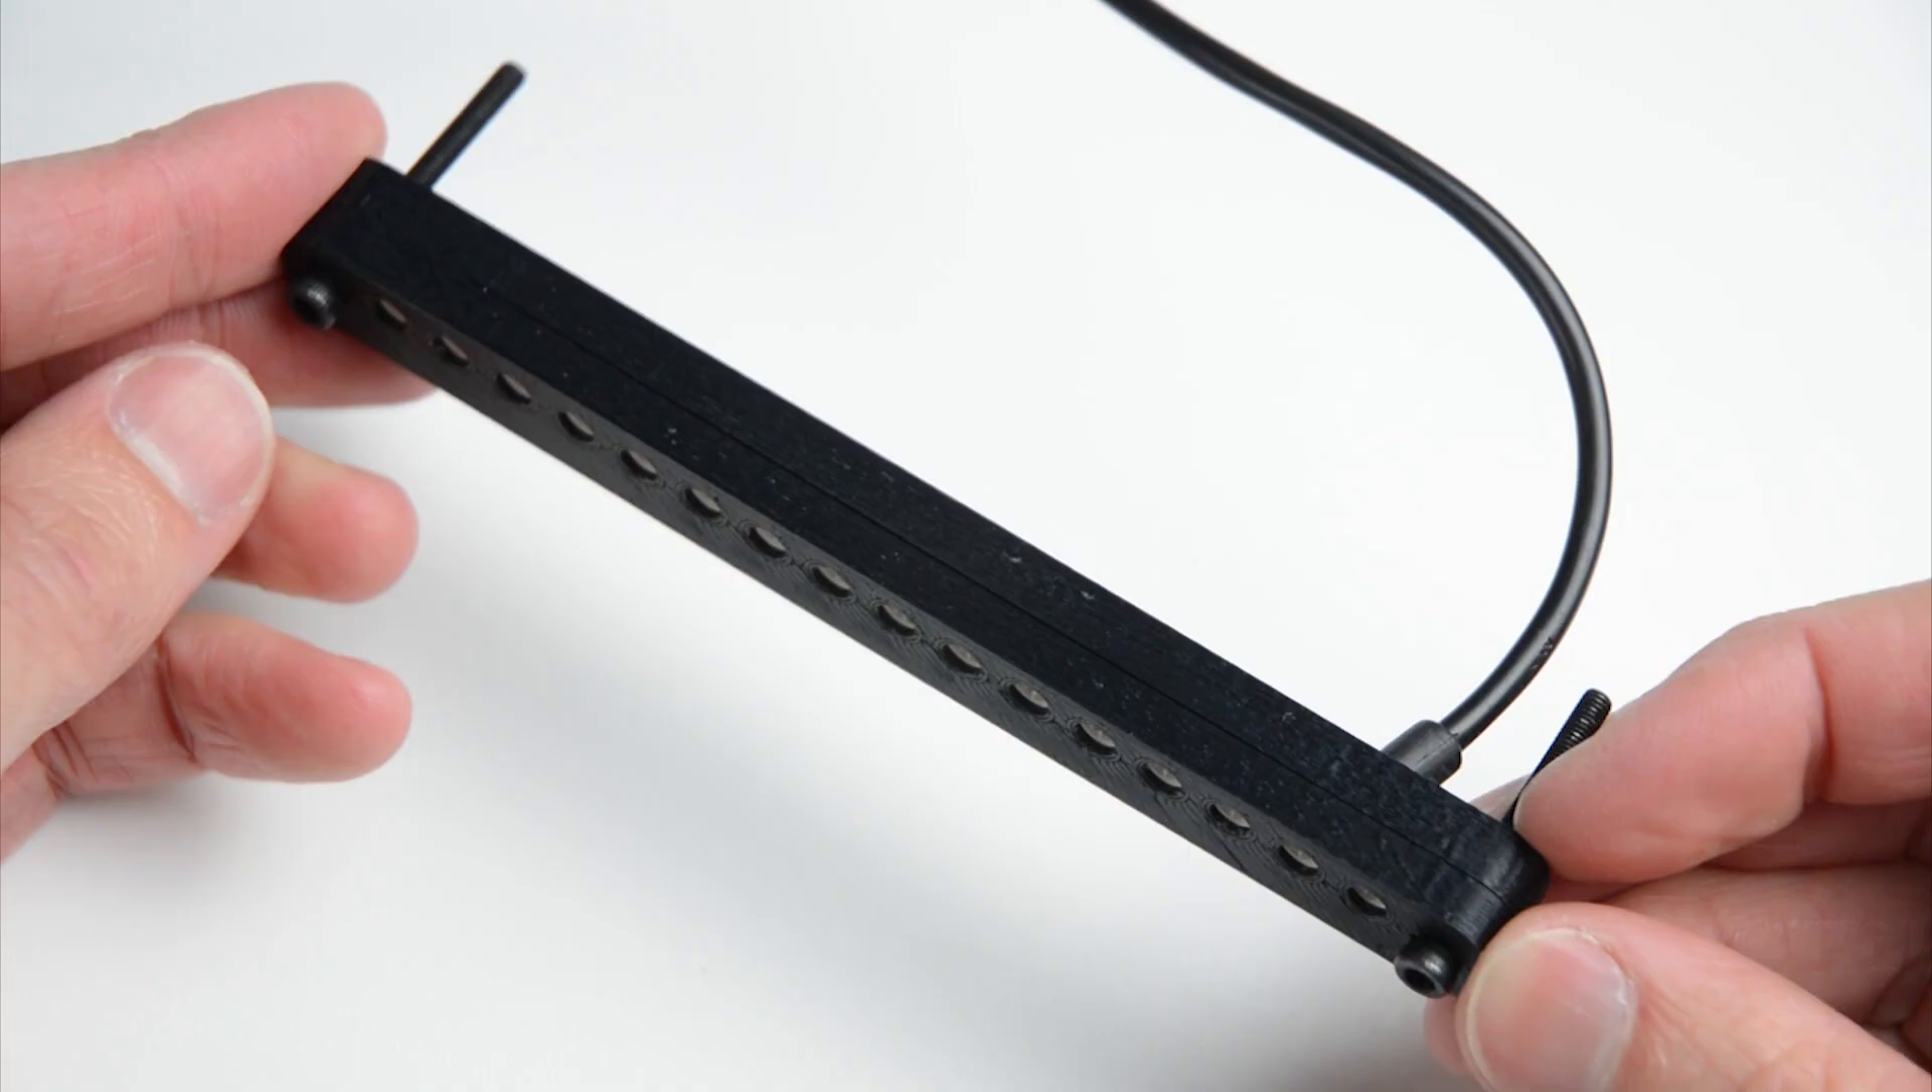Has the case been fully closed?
Yes.